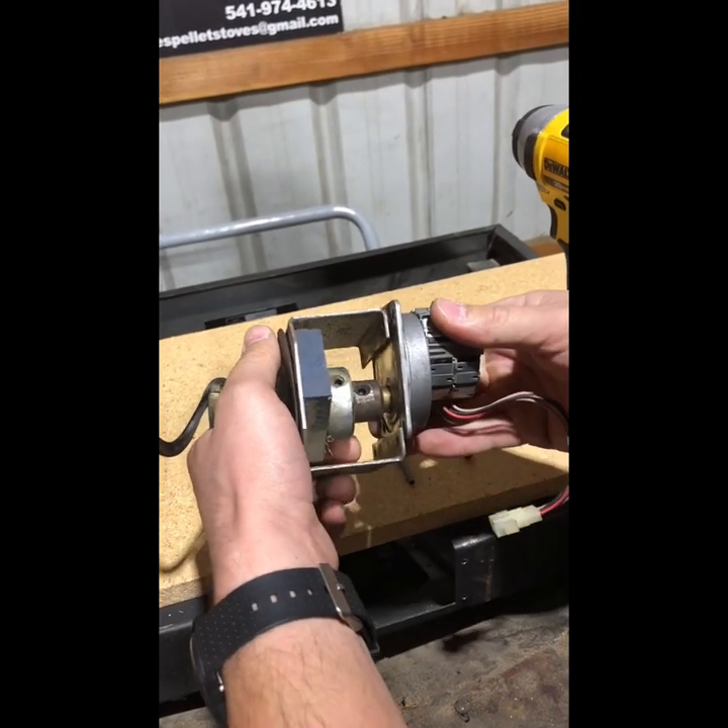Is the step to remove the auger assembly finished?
Yes.